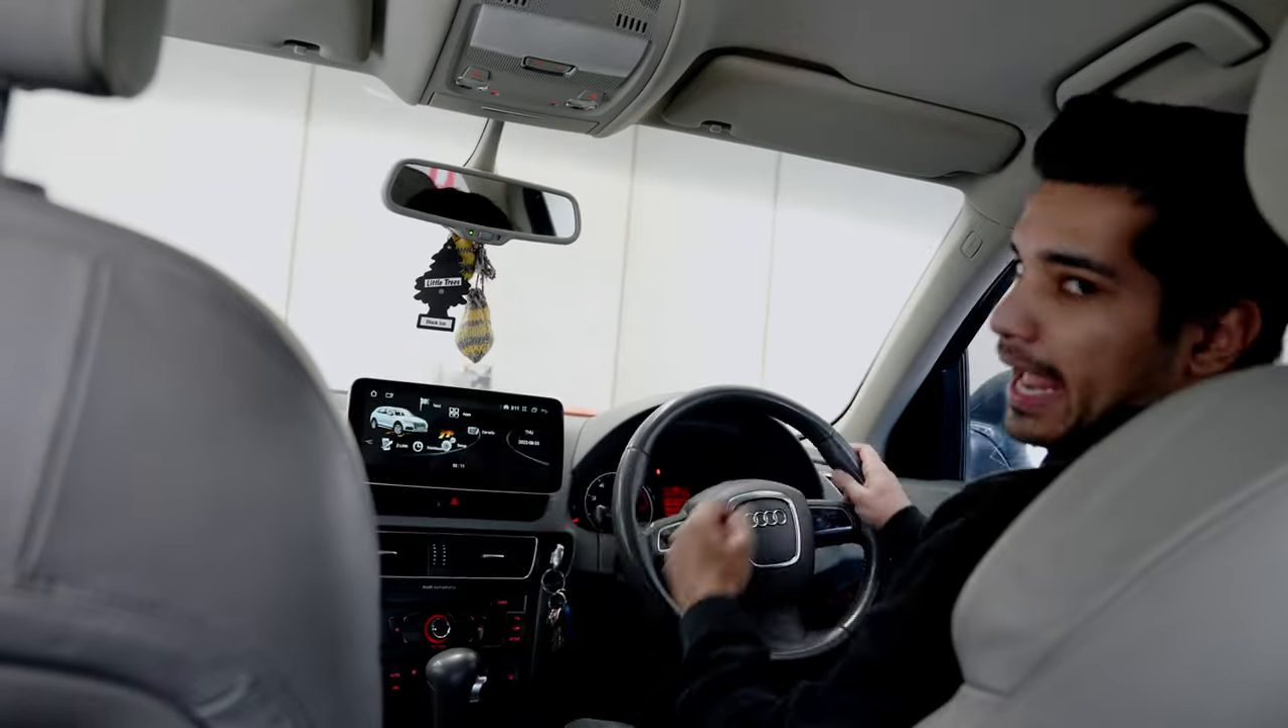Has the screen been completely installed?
Yes.